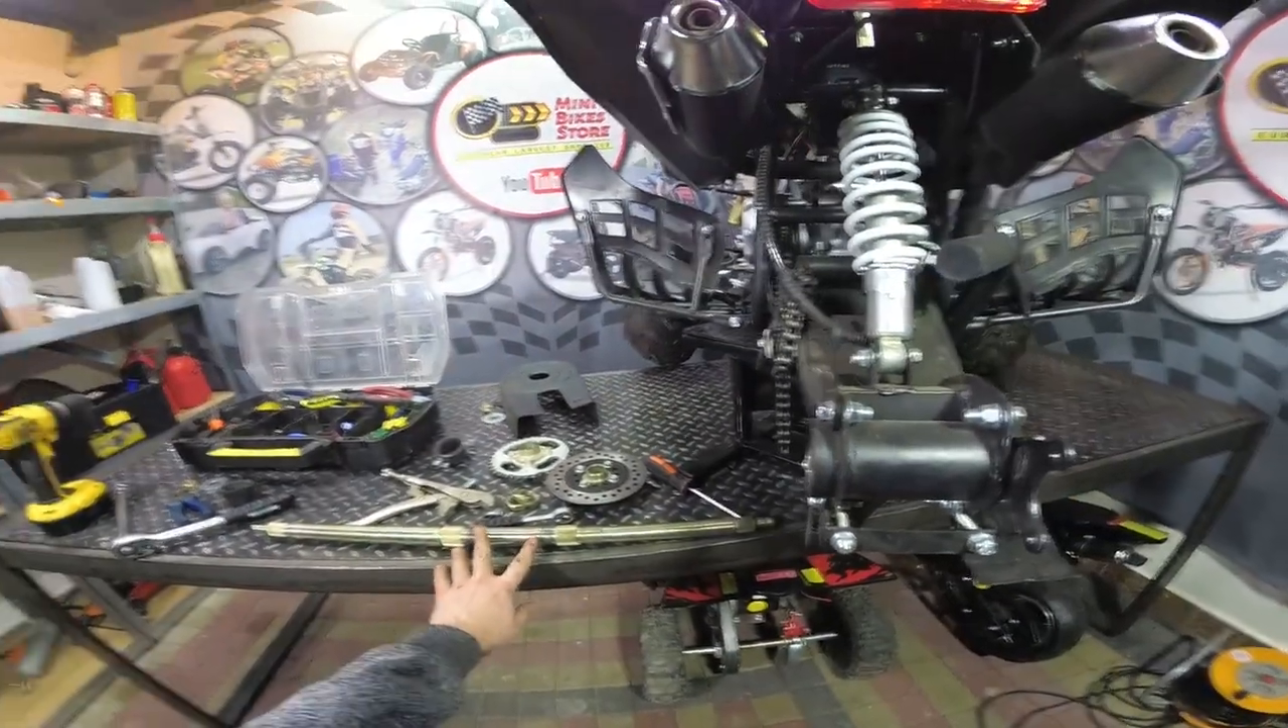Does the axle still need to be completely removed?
No.